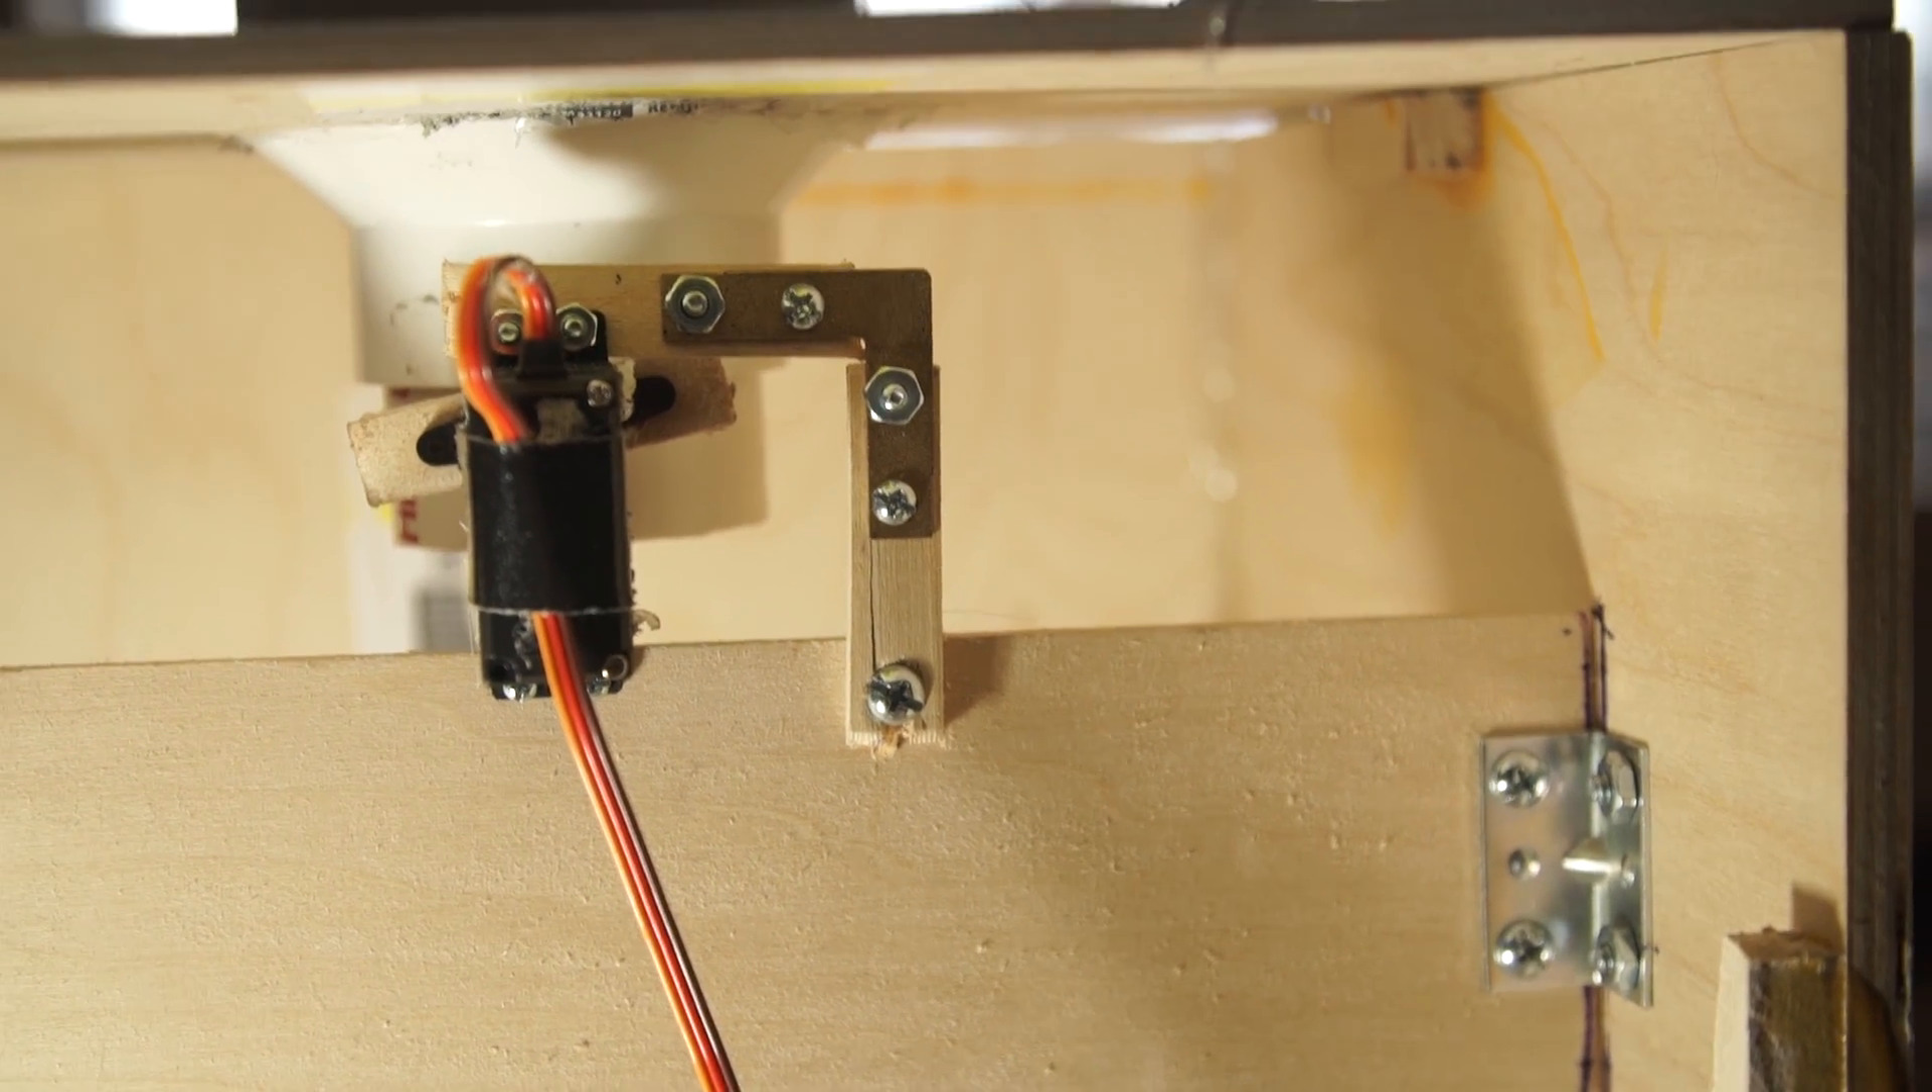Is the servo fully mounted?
Yes.